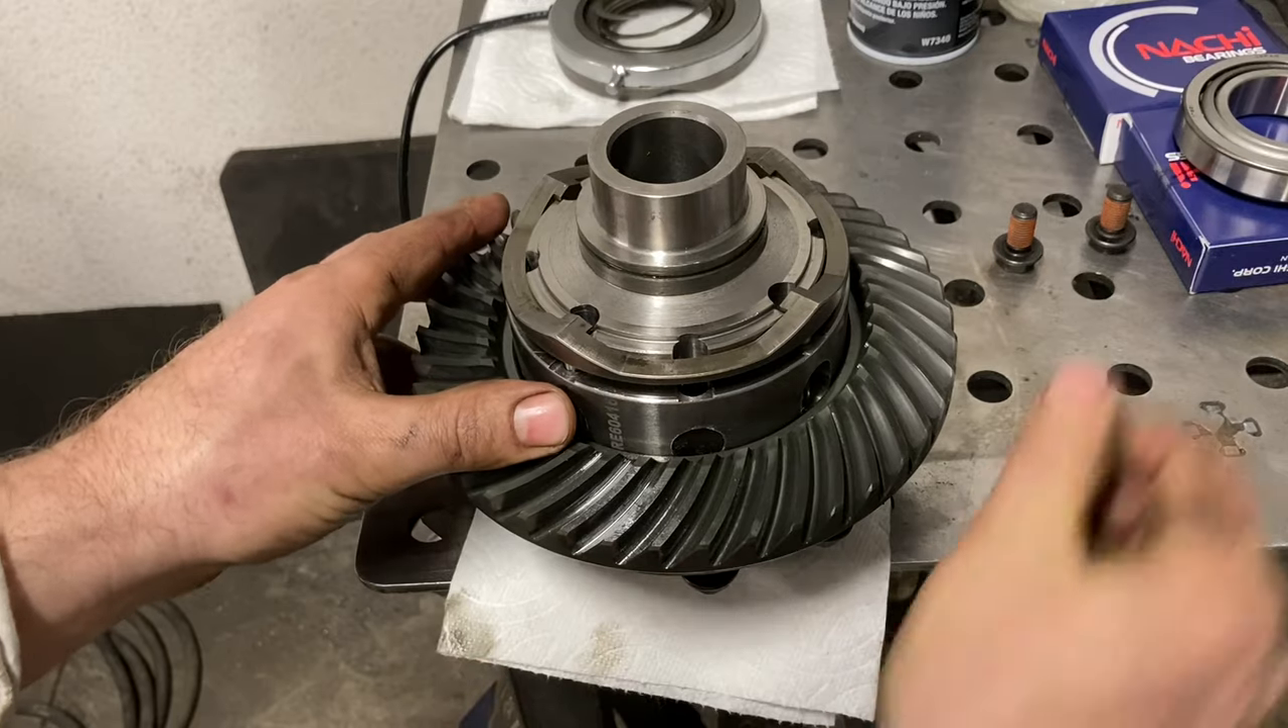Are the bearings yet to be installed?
Yes.